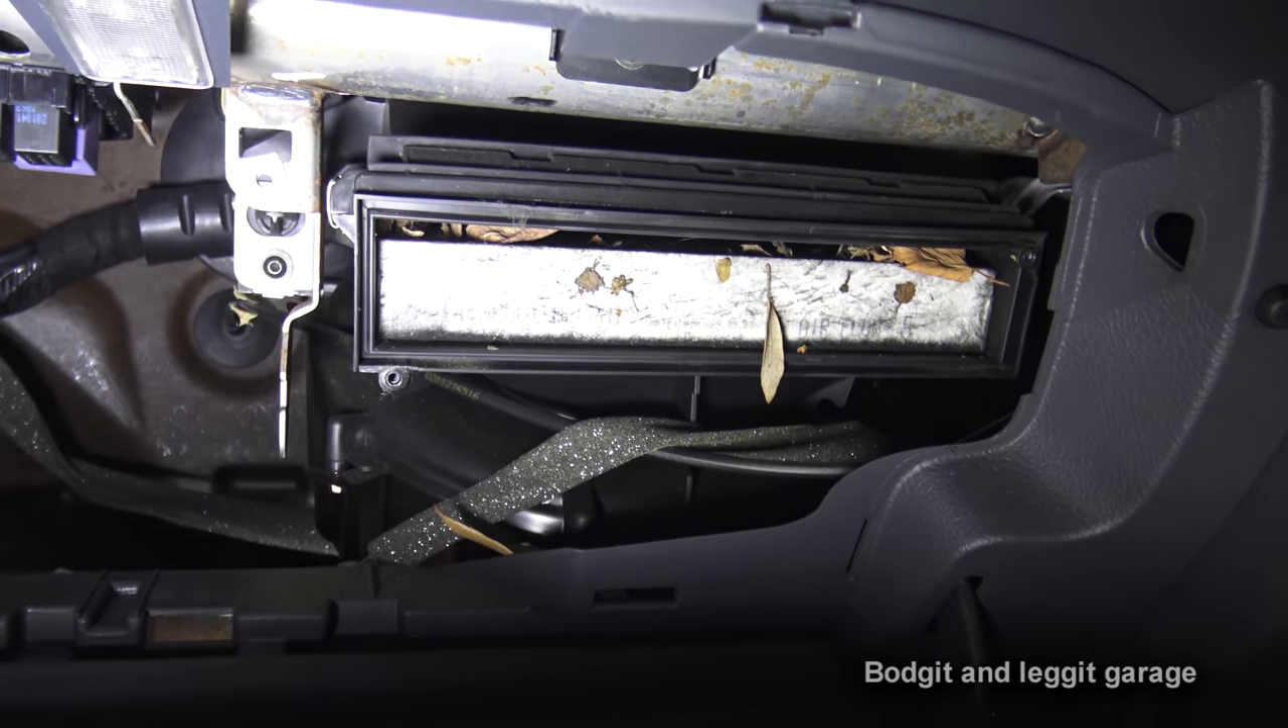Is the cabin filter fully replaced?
No.